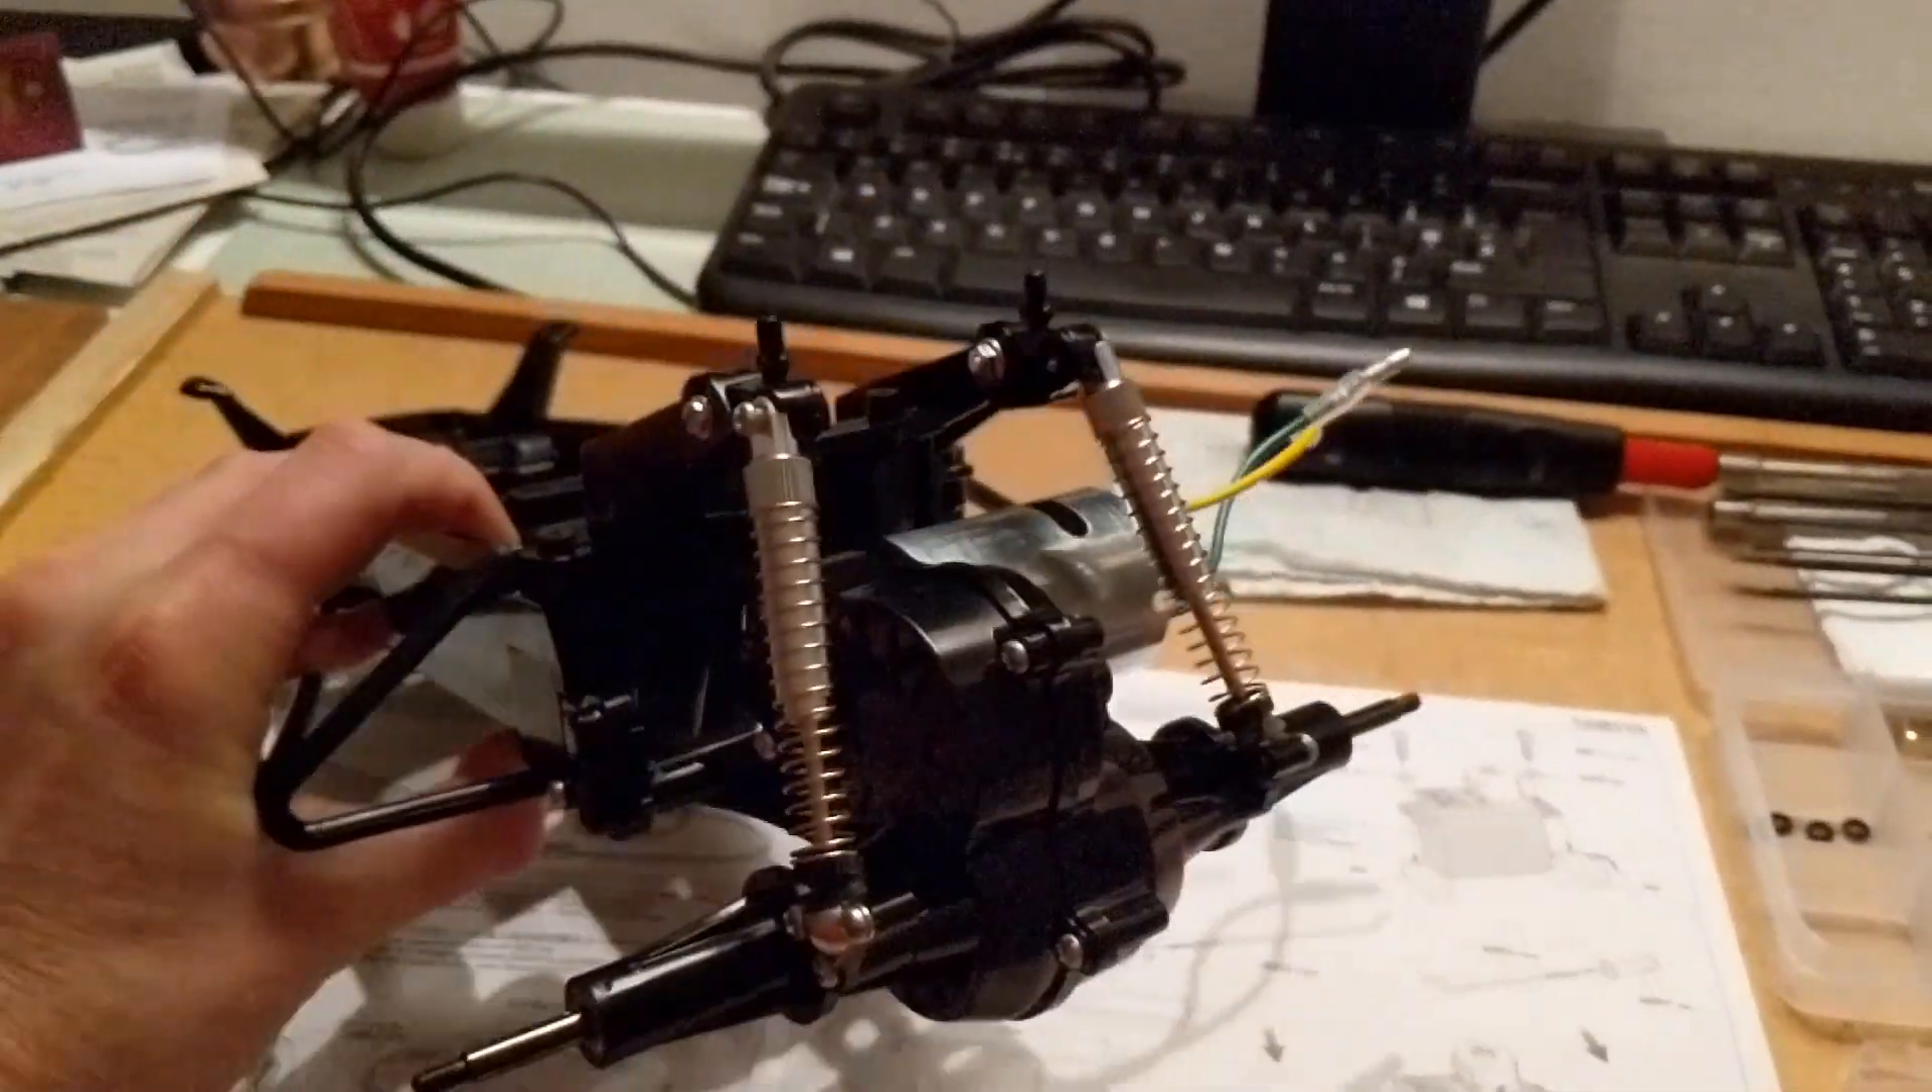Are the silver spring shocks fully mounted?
Yes.